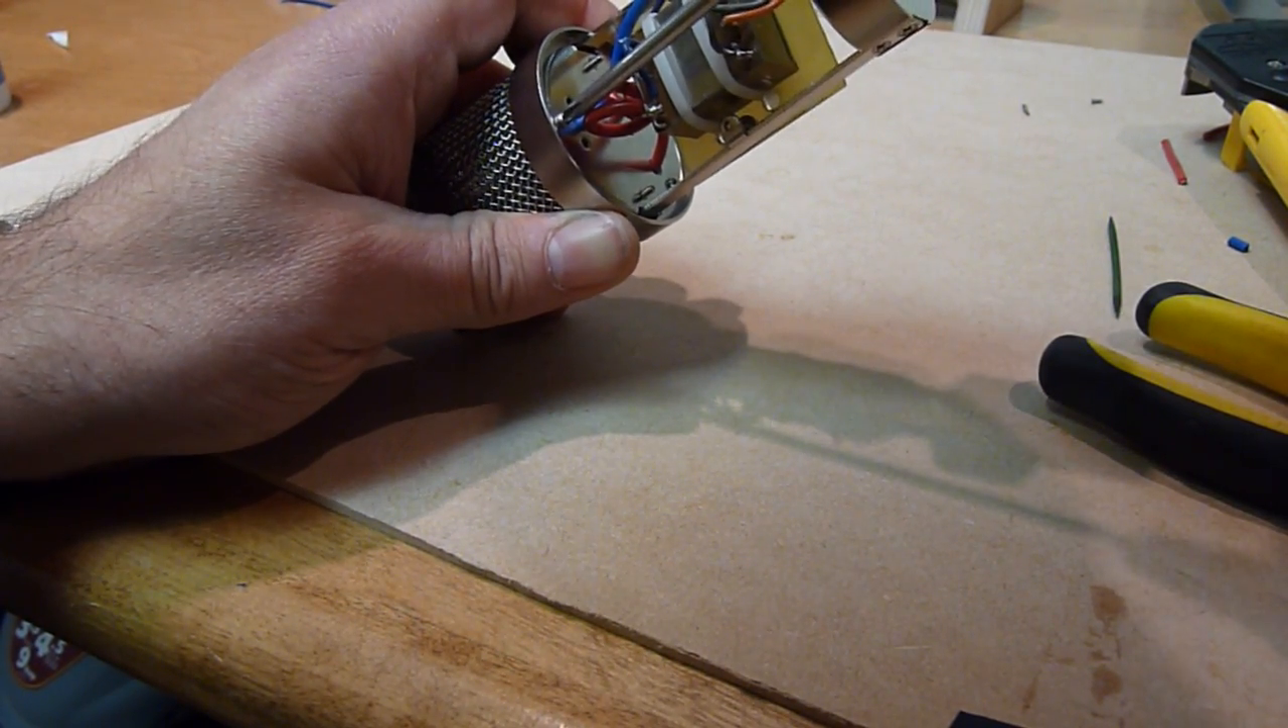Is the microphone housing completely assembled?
No.